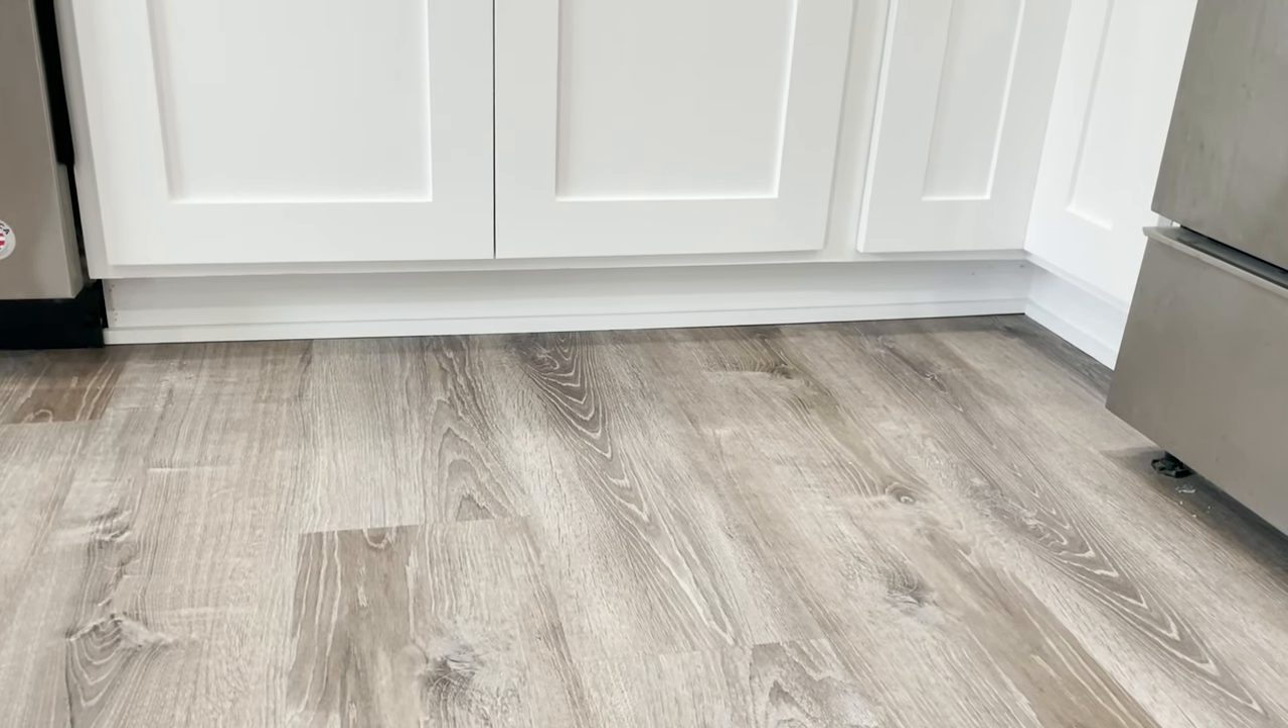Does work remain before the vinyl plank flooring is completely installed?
No.